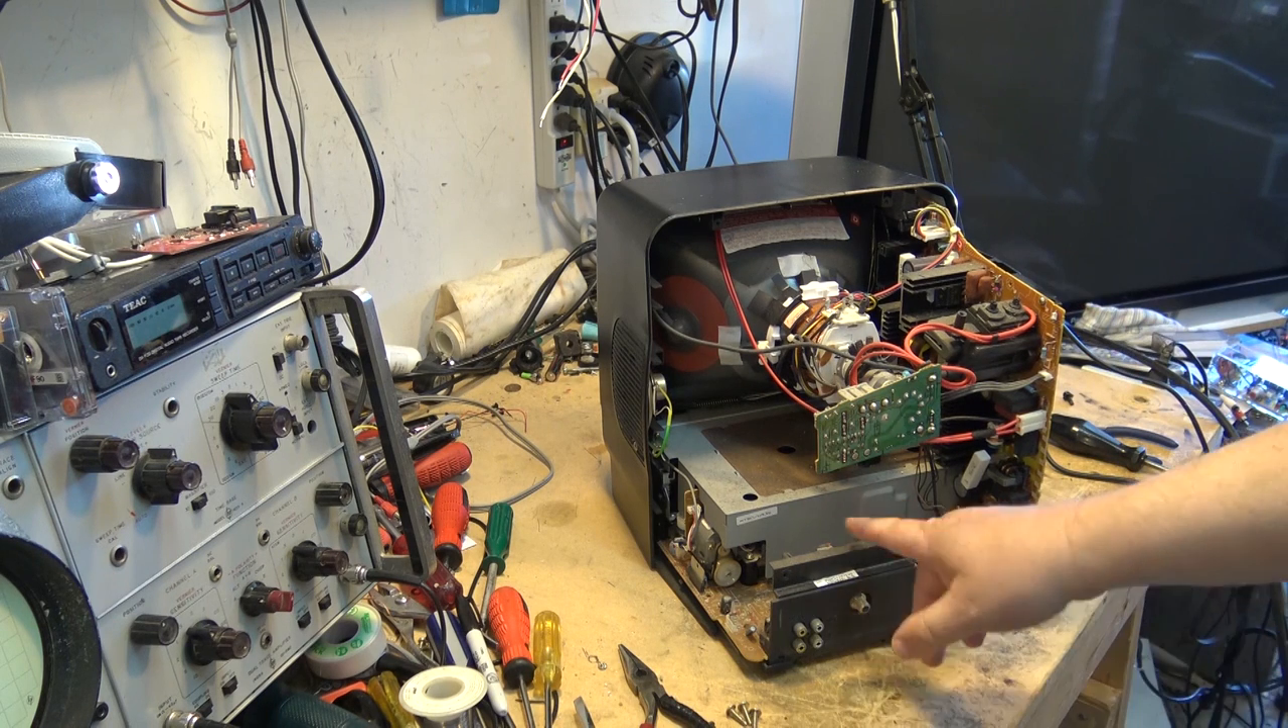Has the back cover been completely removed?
Yes.